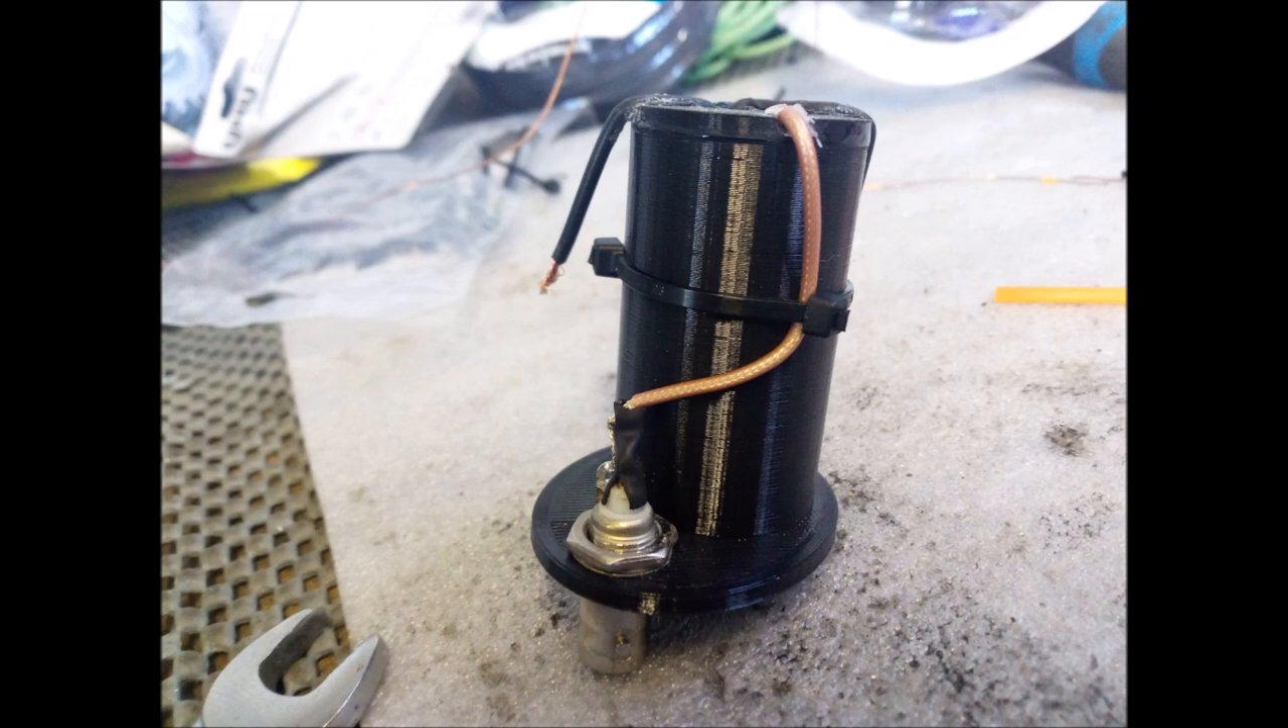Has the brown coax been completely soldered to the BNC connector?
Yes.